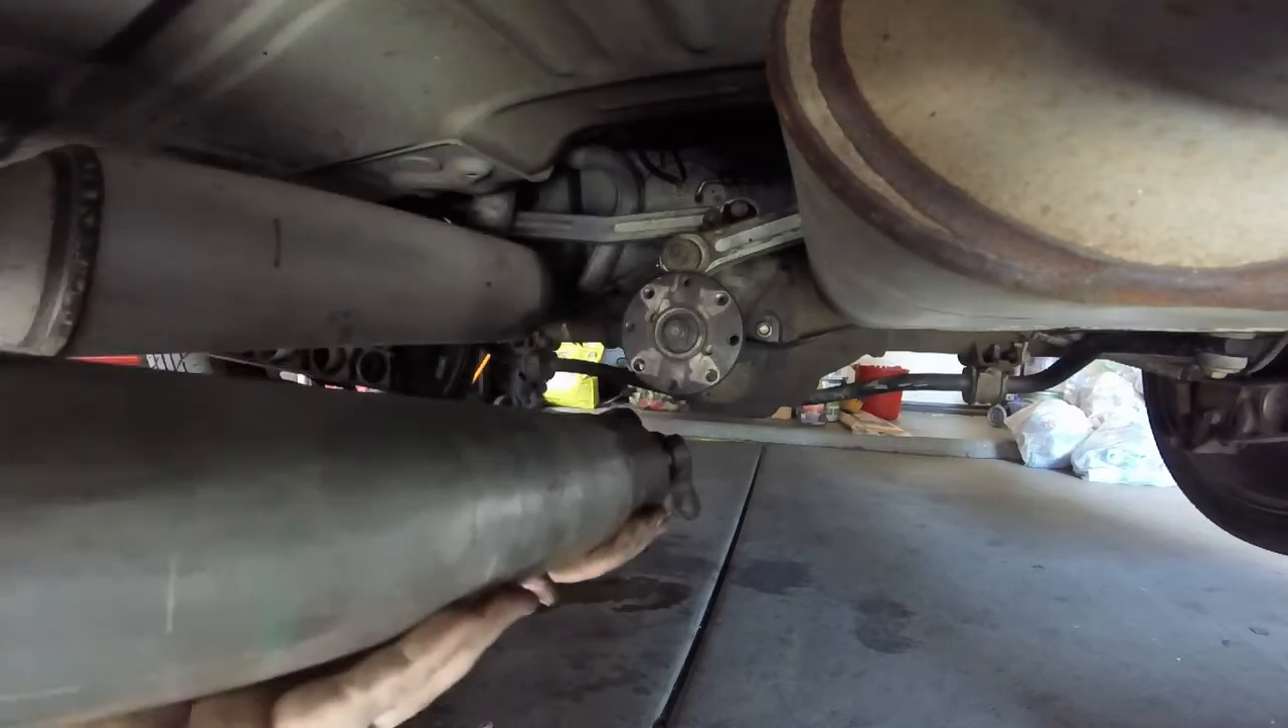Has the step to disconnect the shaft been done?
Yes.